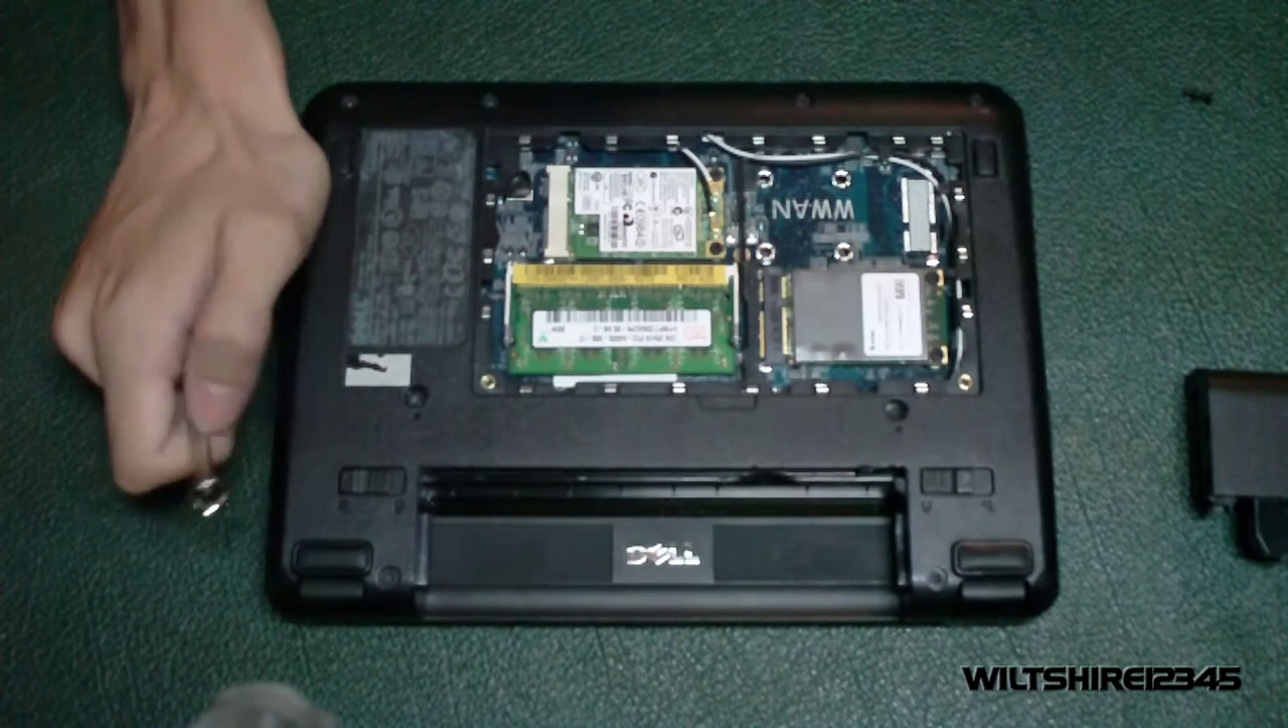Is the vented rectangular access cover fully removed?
Yes.